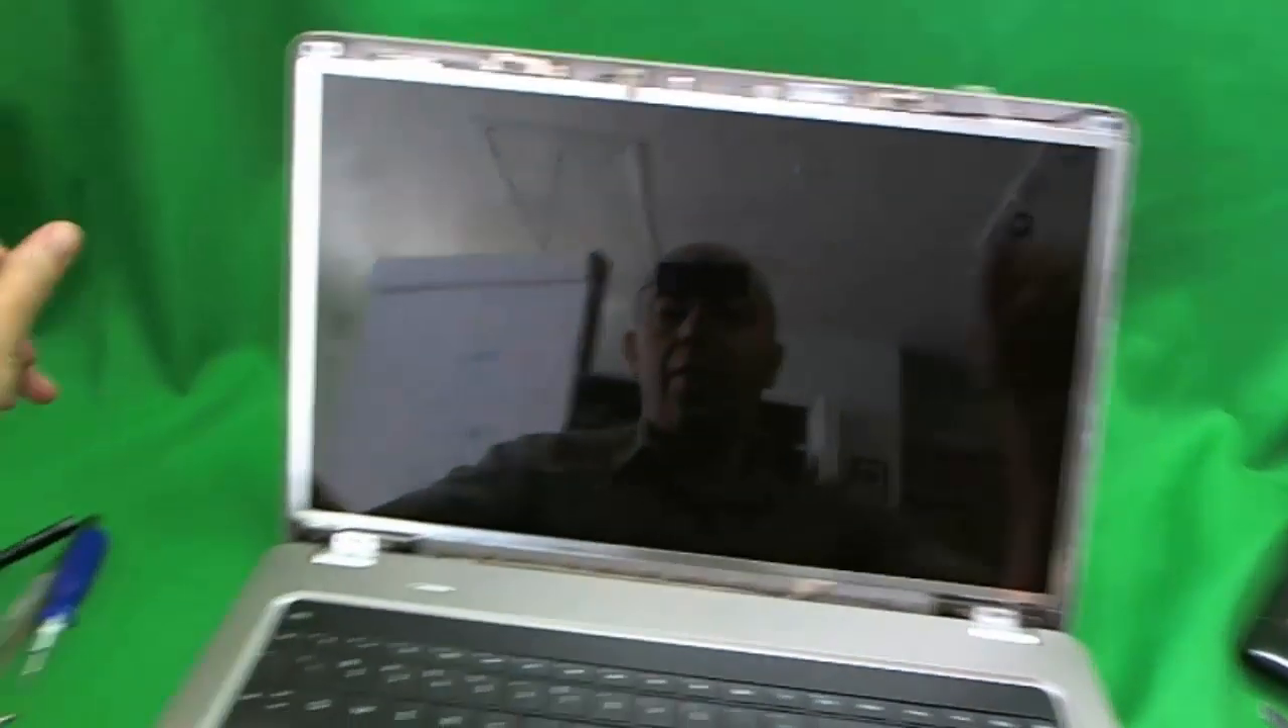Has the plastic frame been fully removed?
Yes.